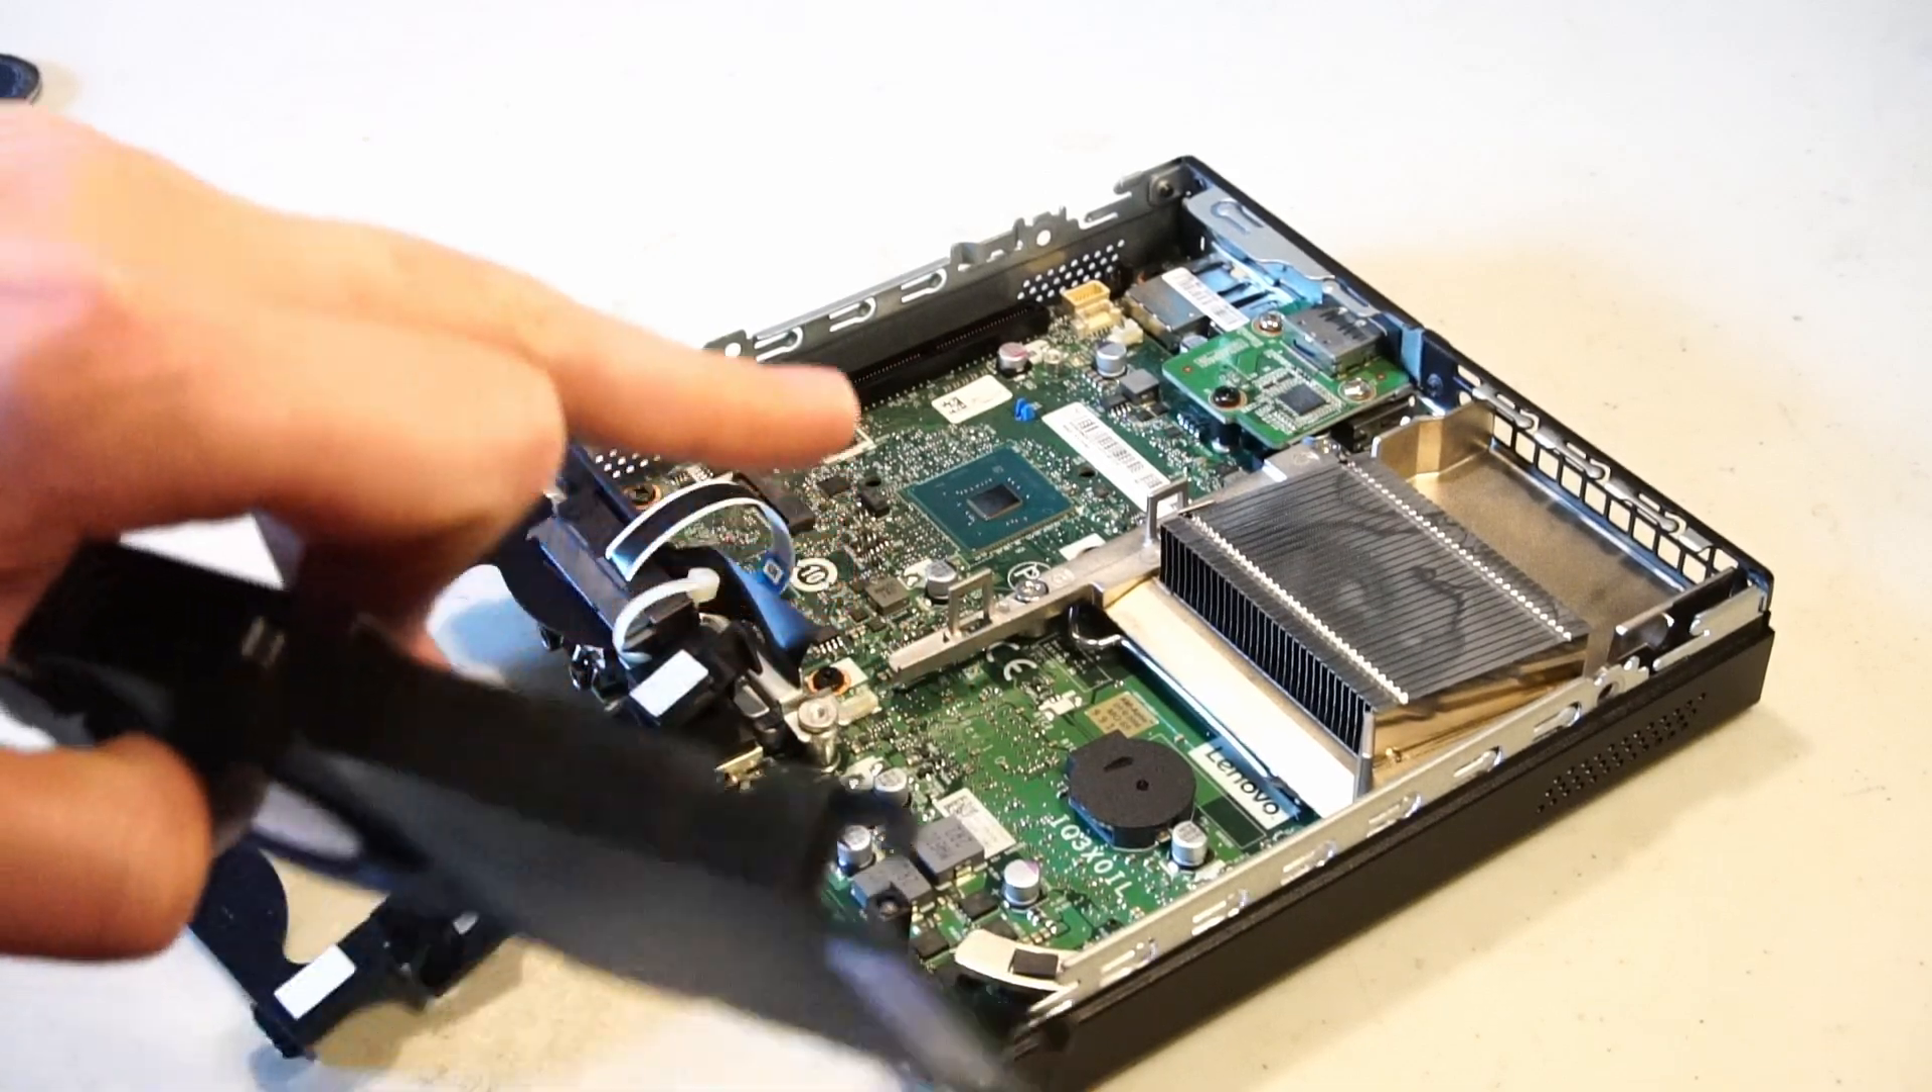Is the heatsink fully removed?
No.